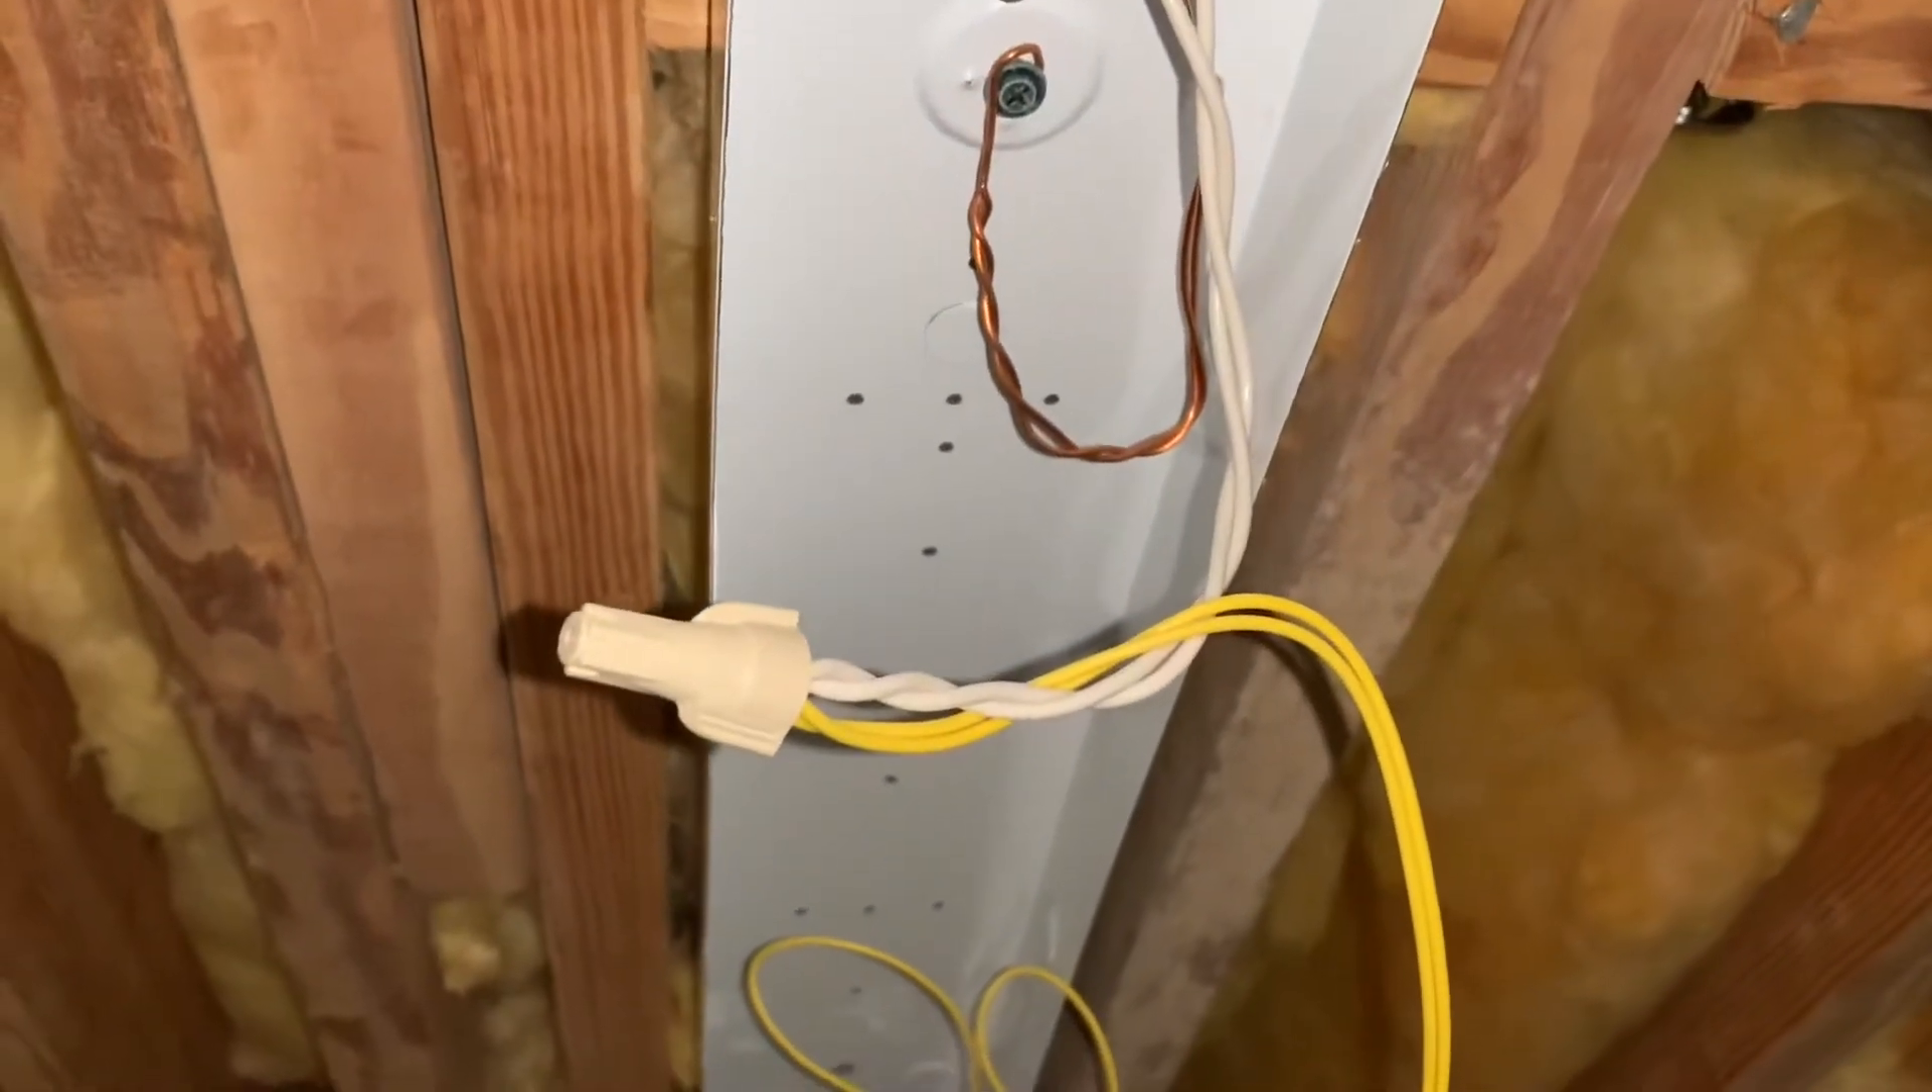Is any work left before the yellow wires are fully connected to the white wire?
No.